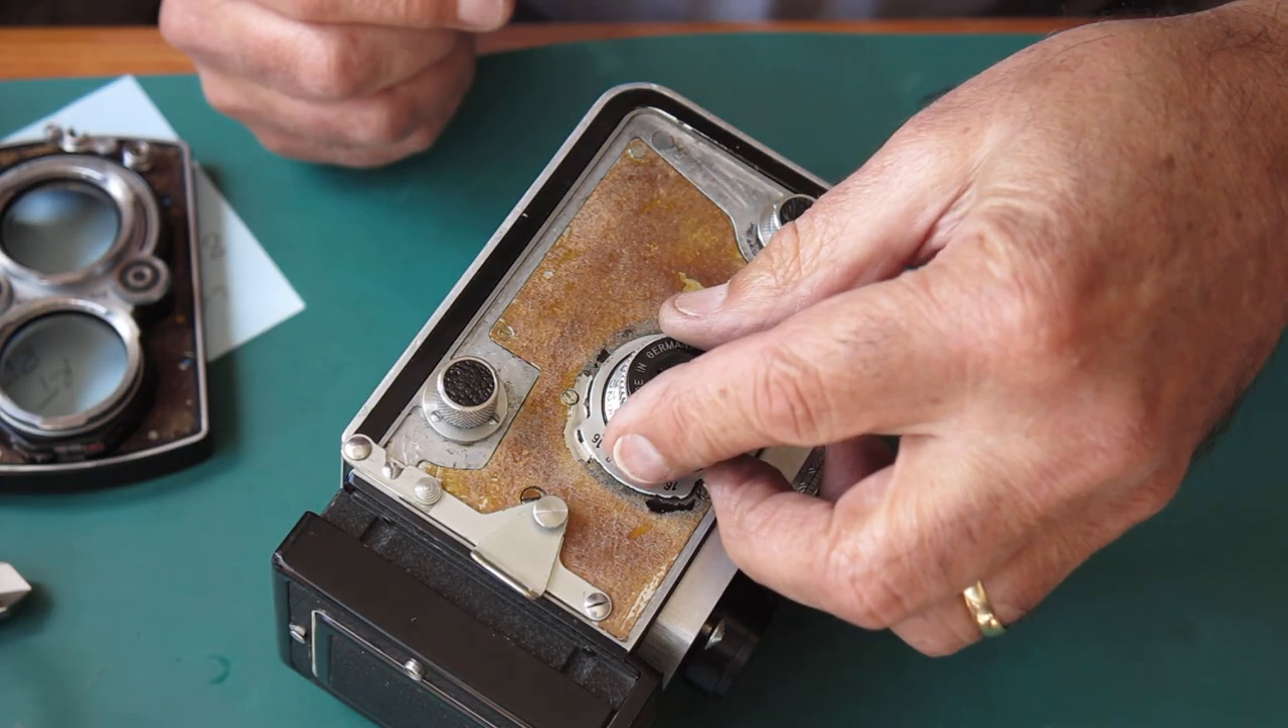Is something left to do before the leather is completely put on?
Yes.